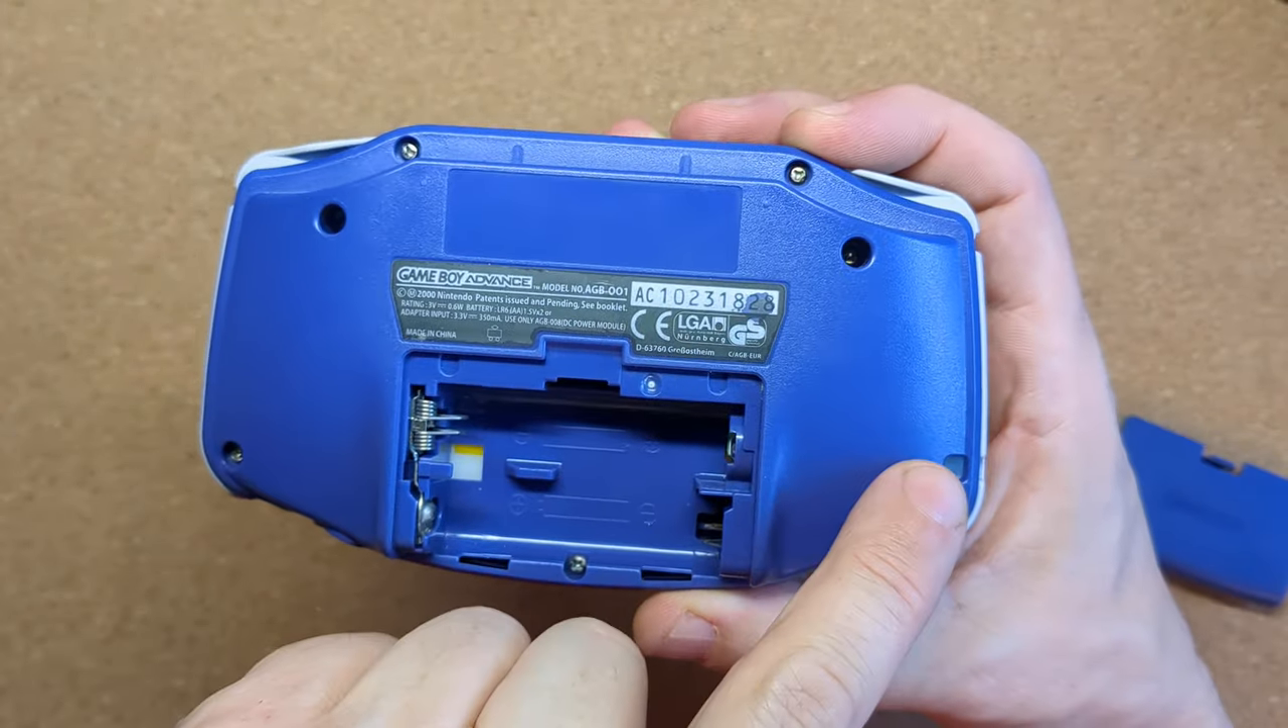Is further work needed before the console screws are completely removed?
Yes.